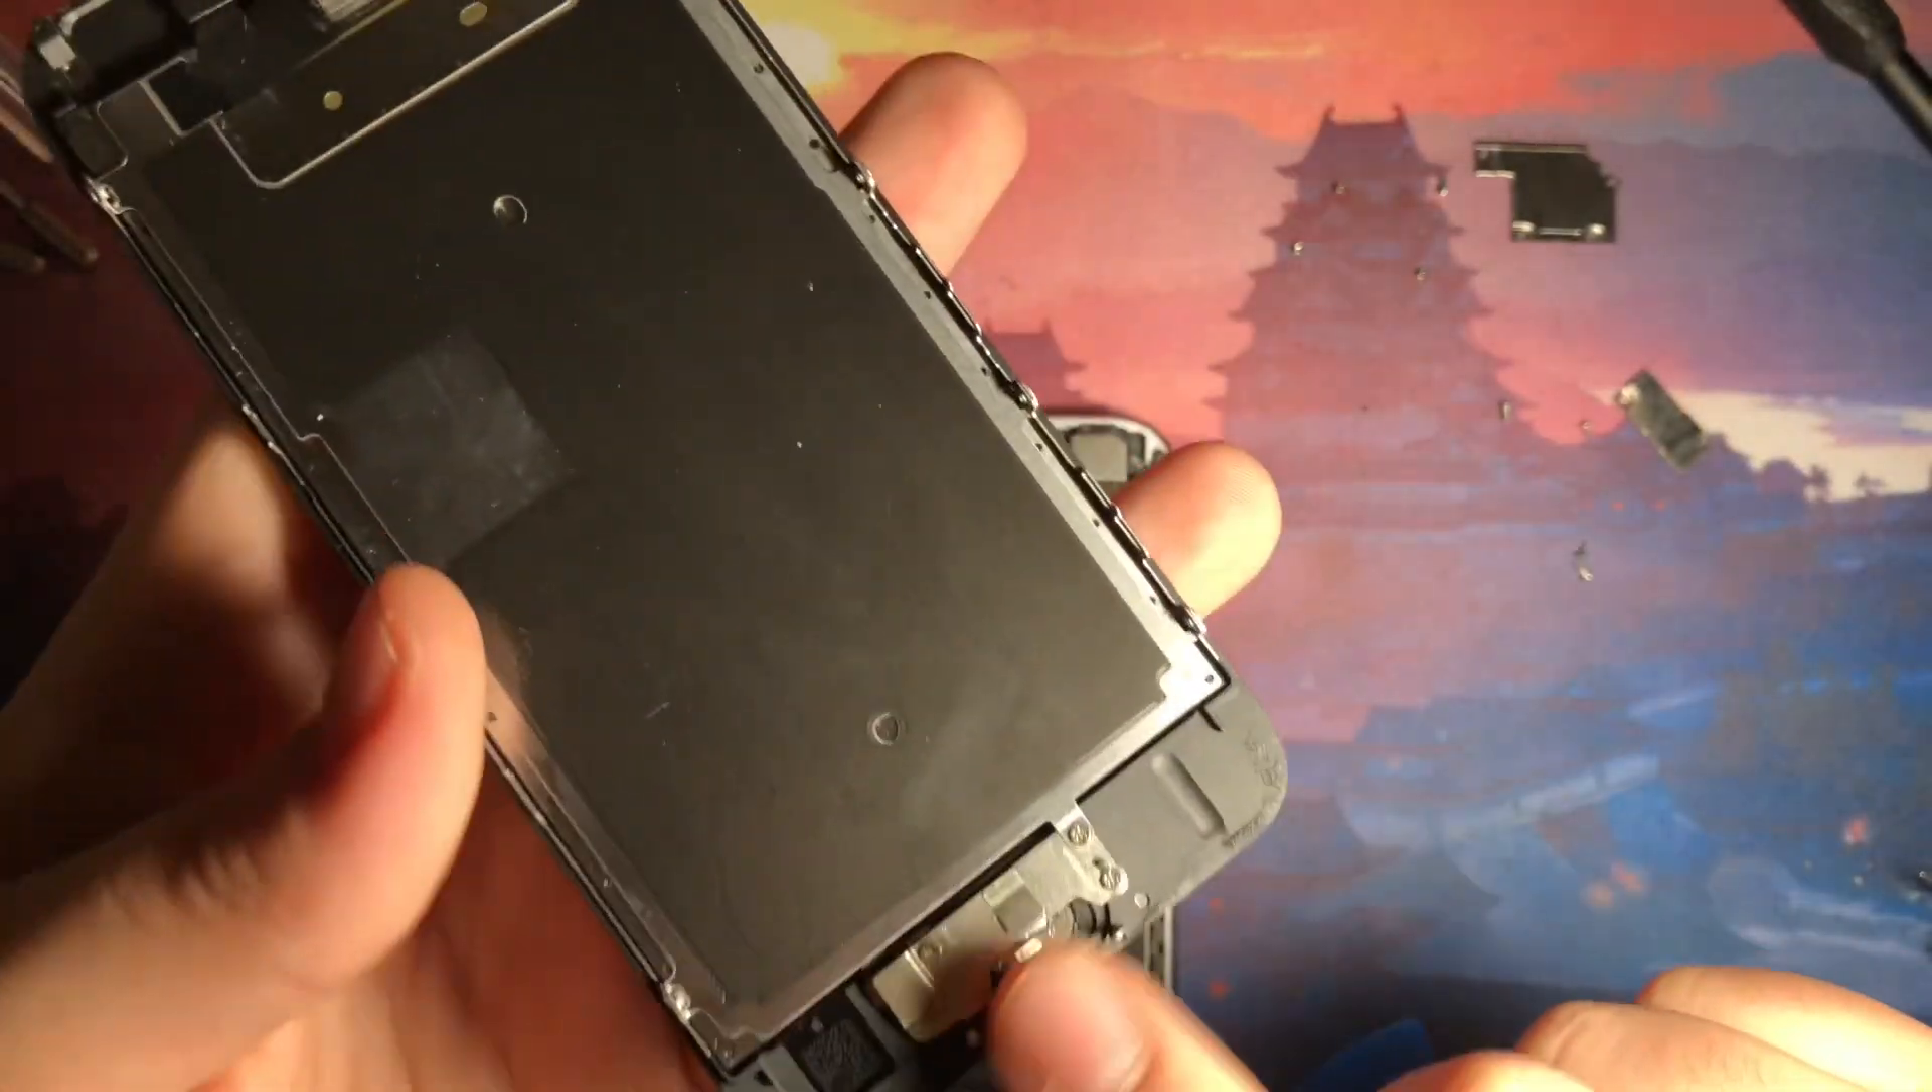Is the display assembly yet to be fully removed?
No.